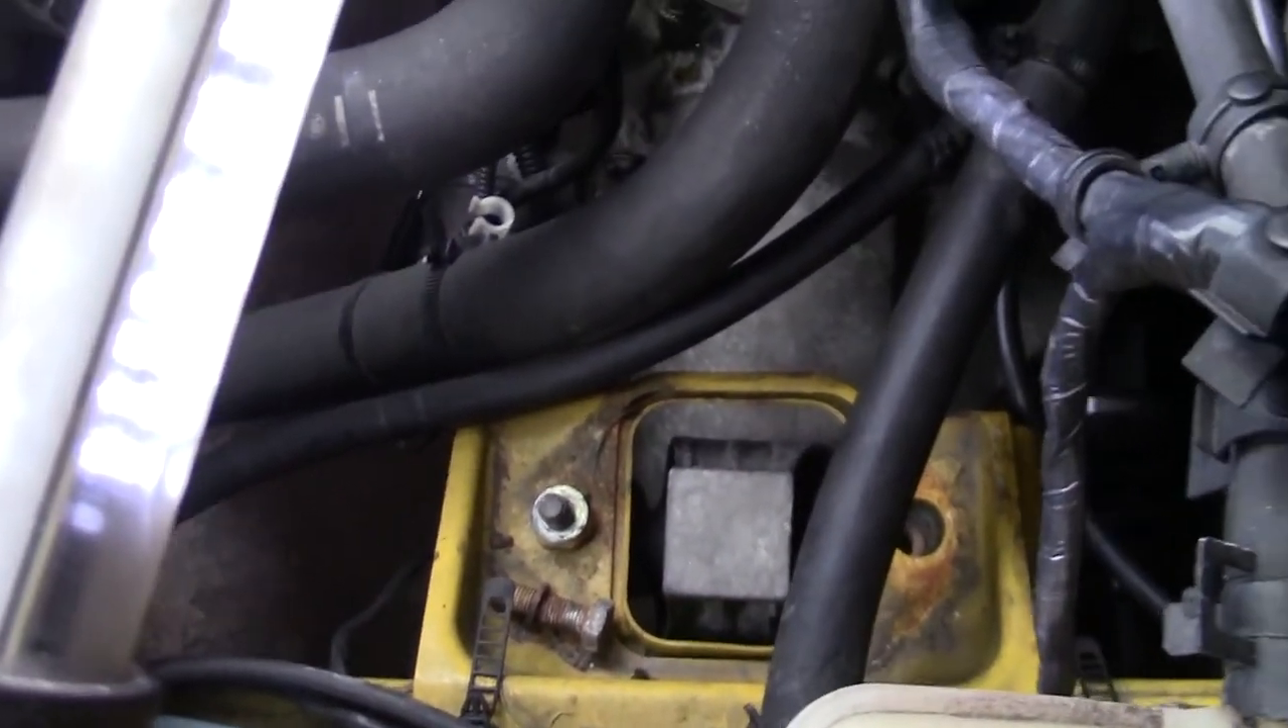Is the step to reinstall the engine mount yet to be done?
Yes.